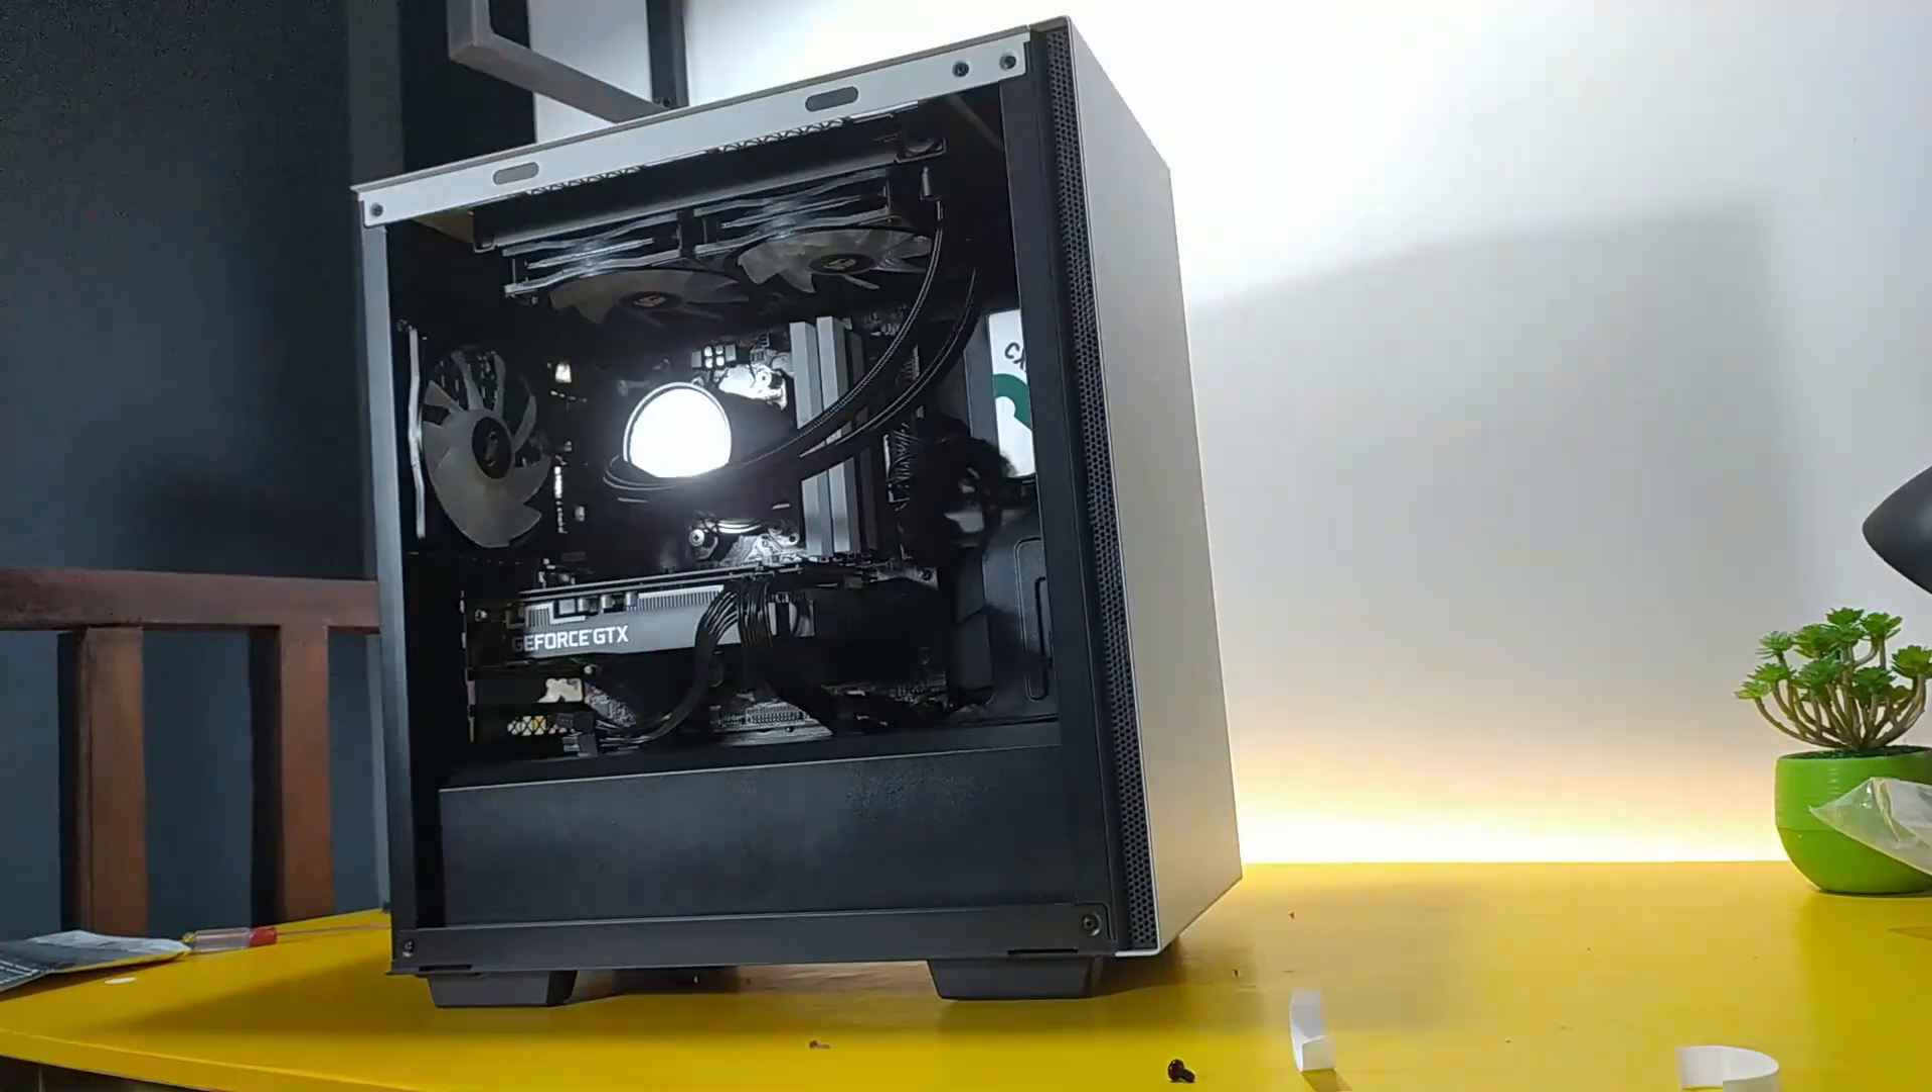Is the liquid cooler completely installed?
Yes.